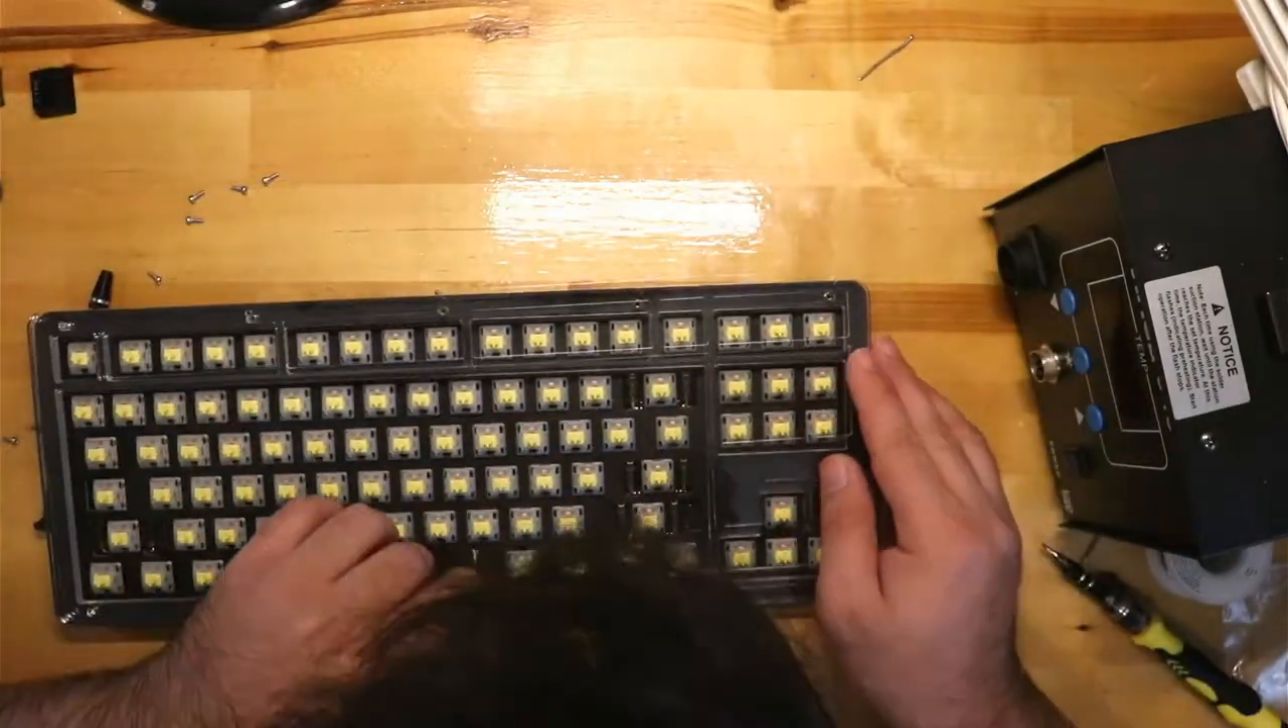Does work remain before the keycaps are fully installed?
Yes.